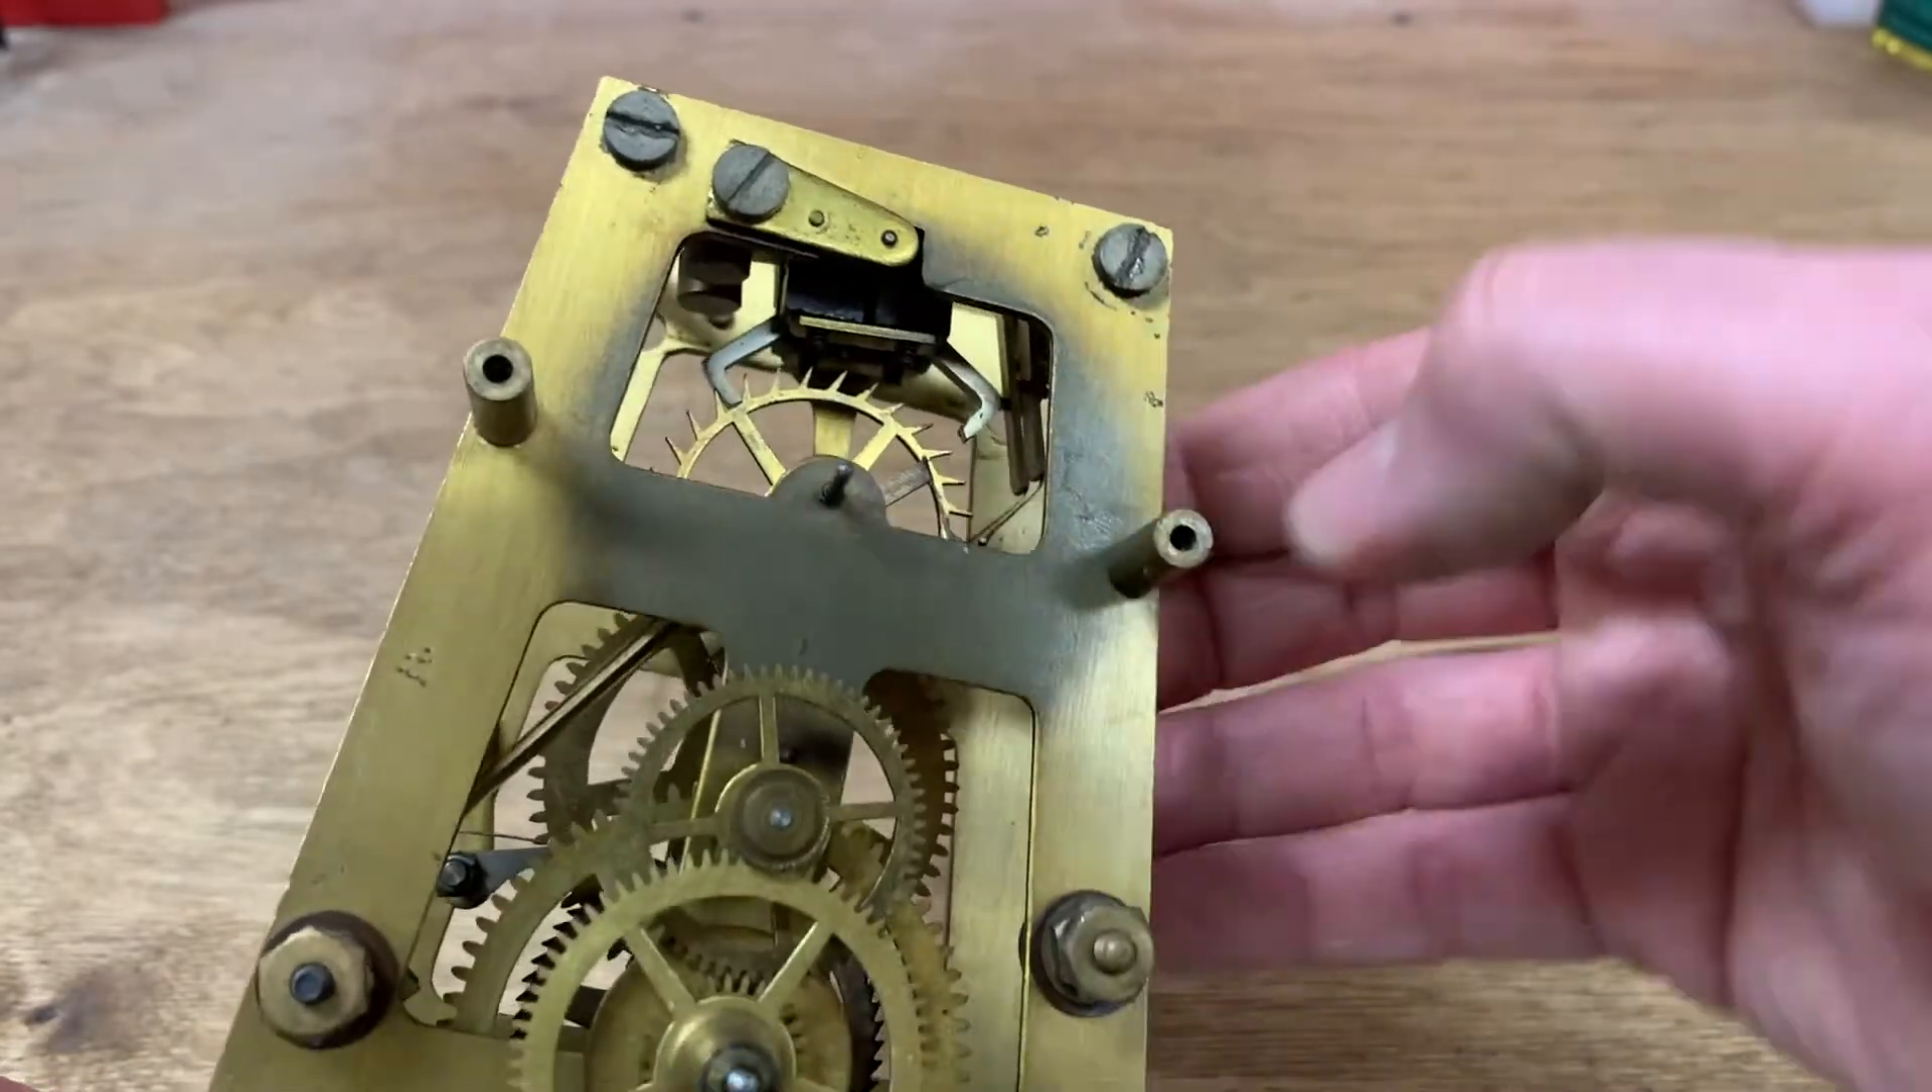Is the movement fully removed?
Yes.